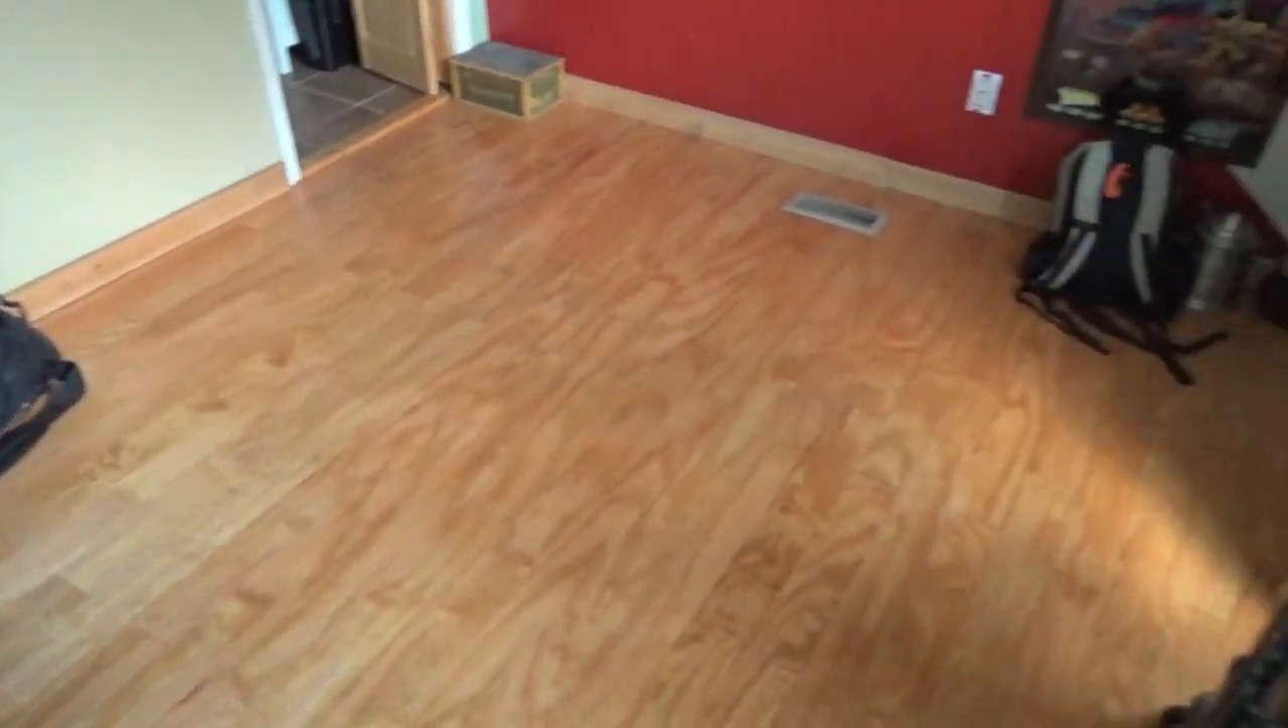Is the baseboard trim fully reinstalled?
Yes.